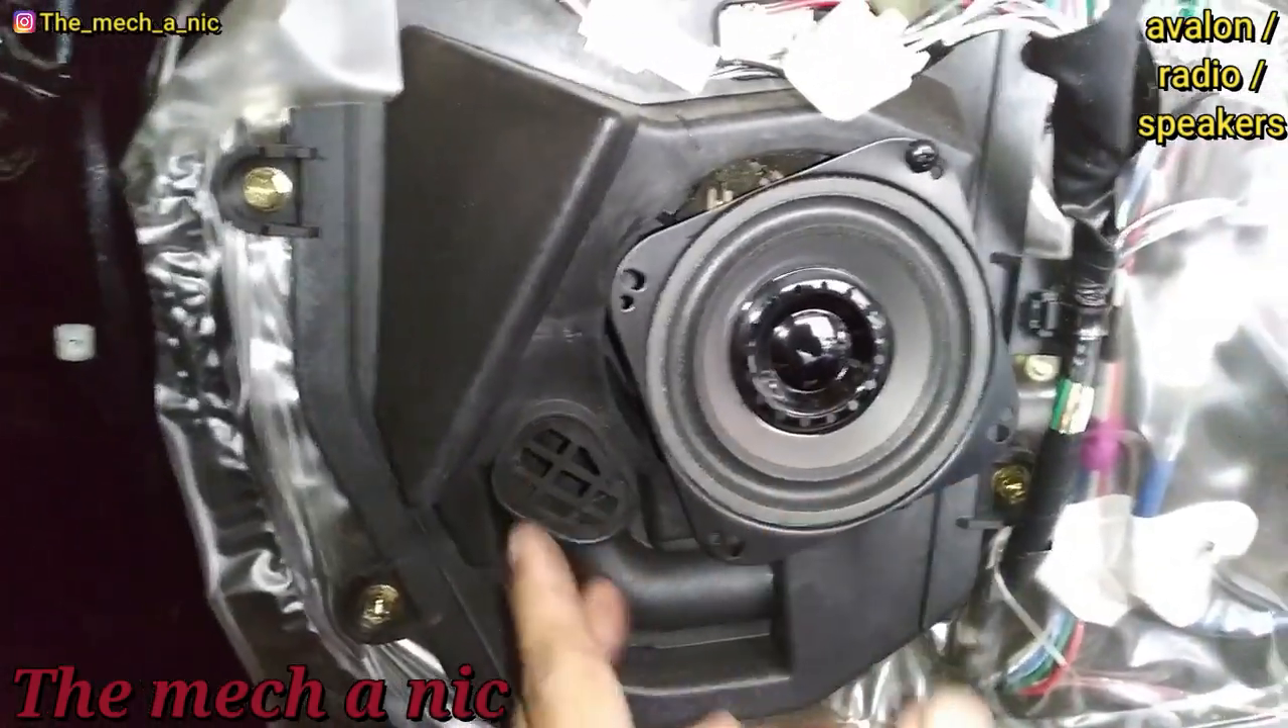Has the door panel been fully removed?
Yes.